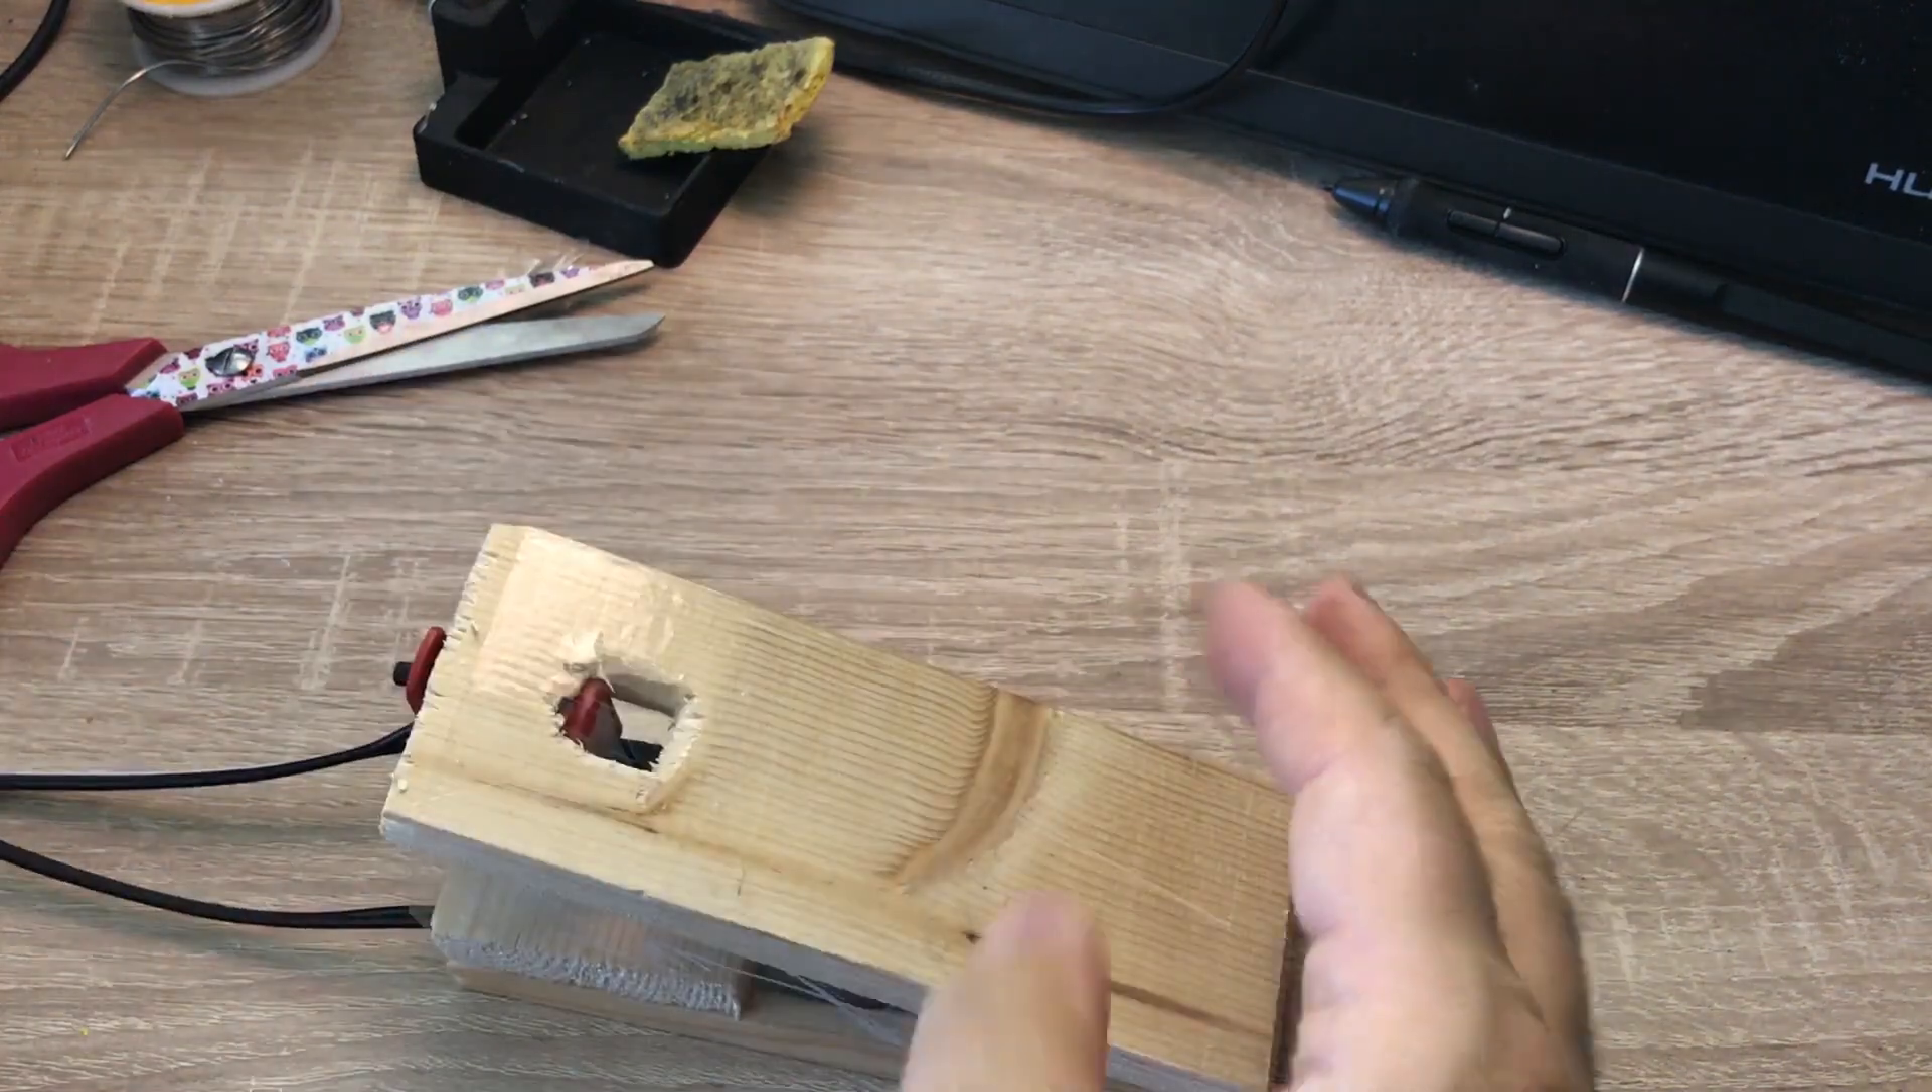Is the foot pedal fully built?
Yes.